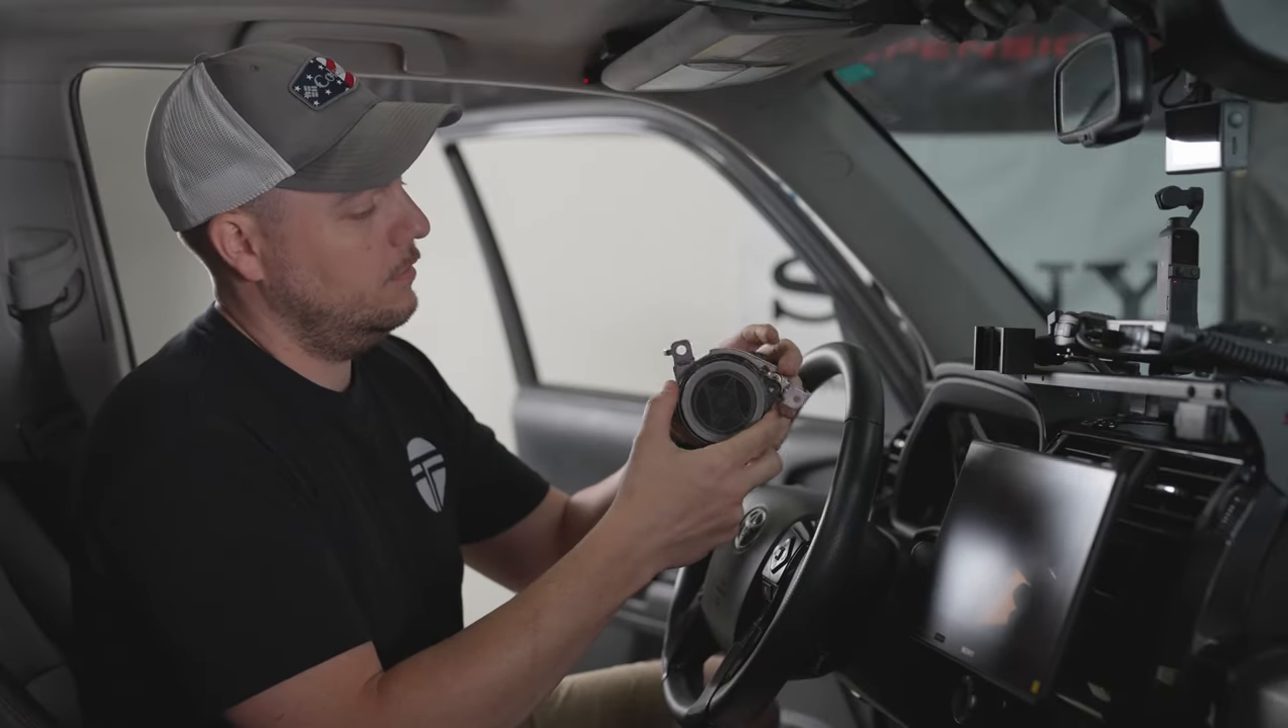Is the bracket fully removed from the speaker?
No.